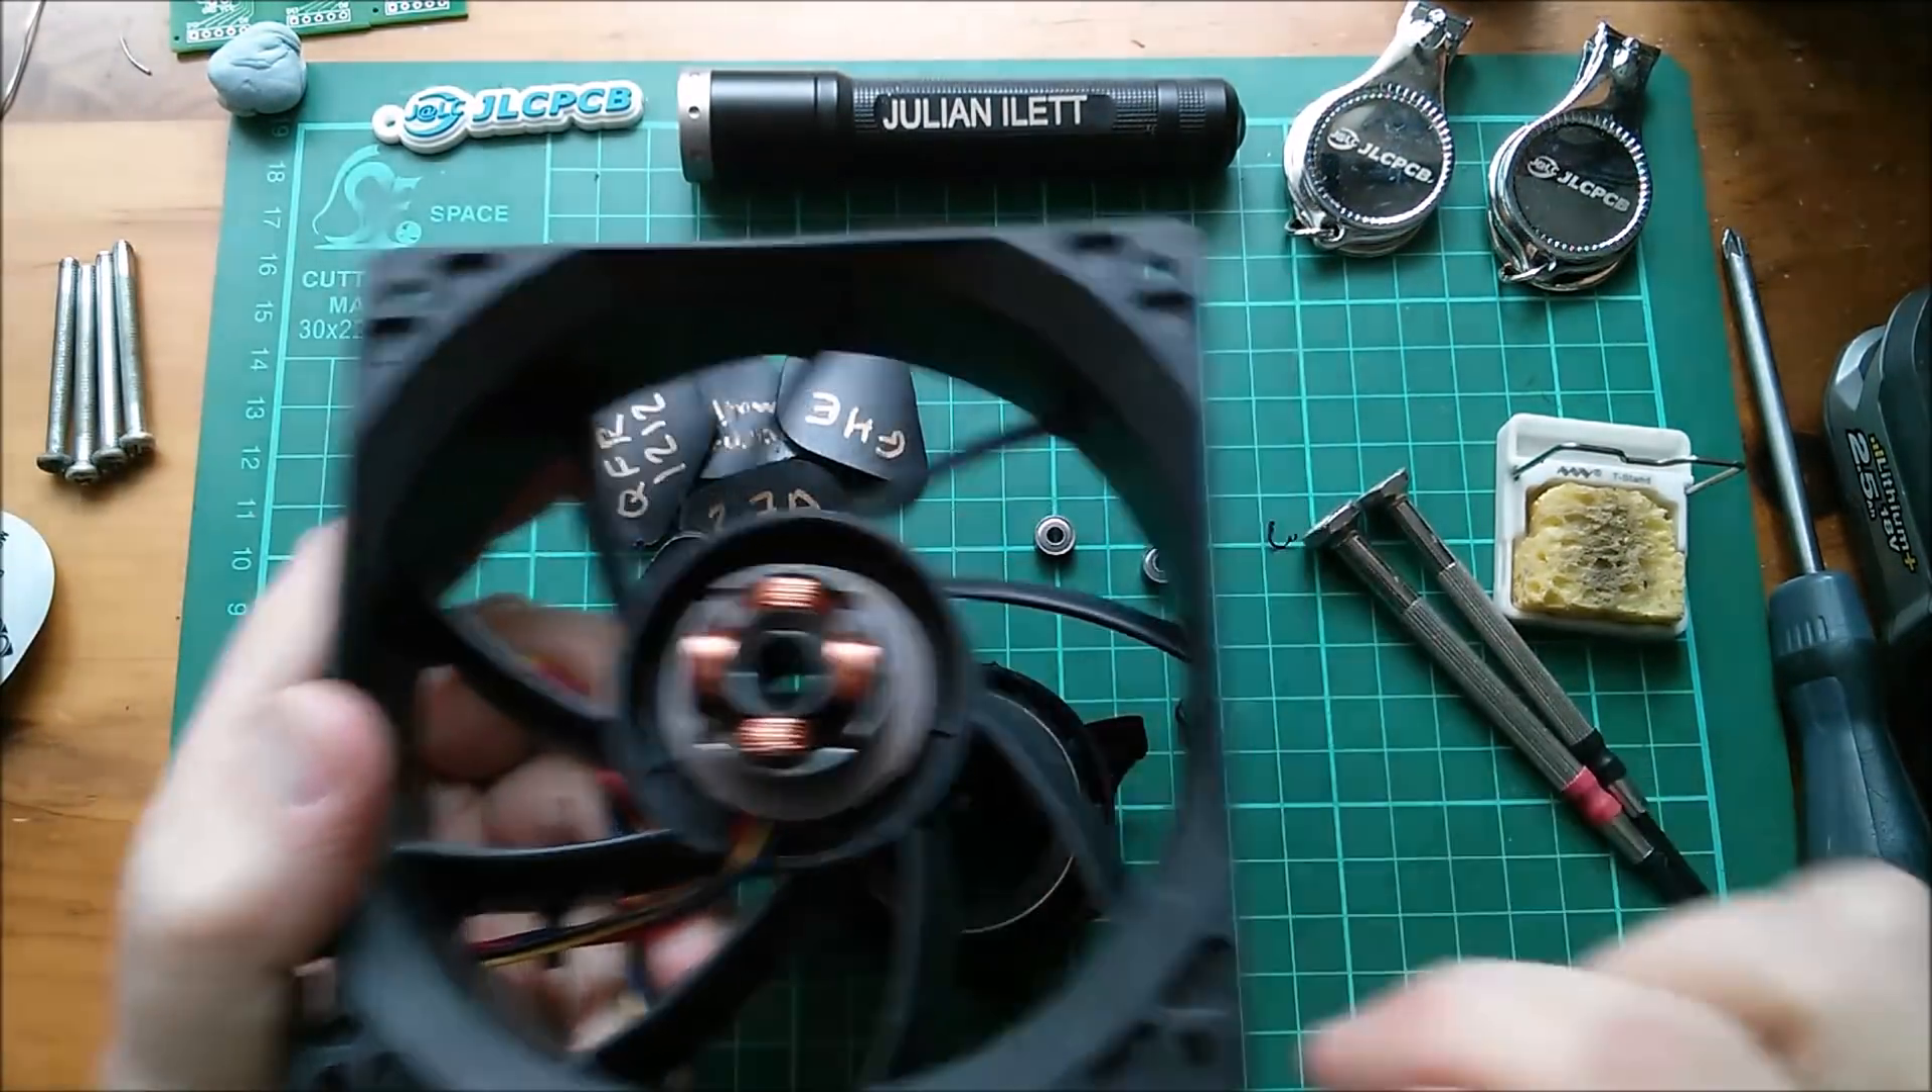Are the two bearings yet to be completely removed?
No.